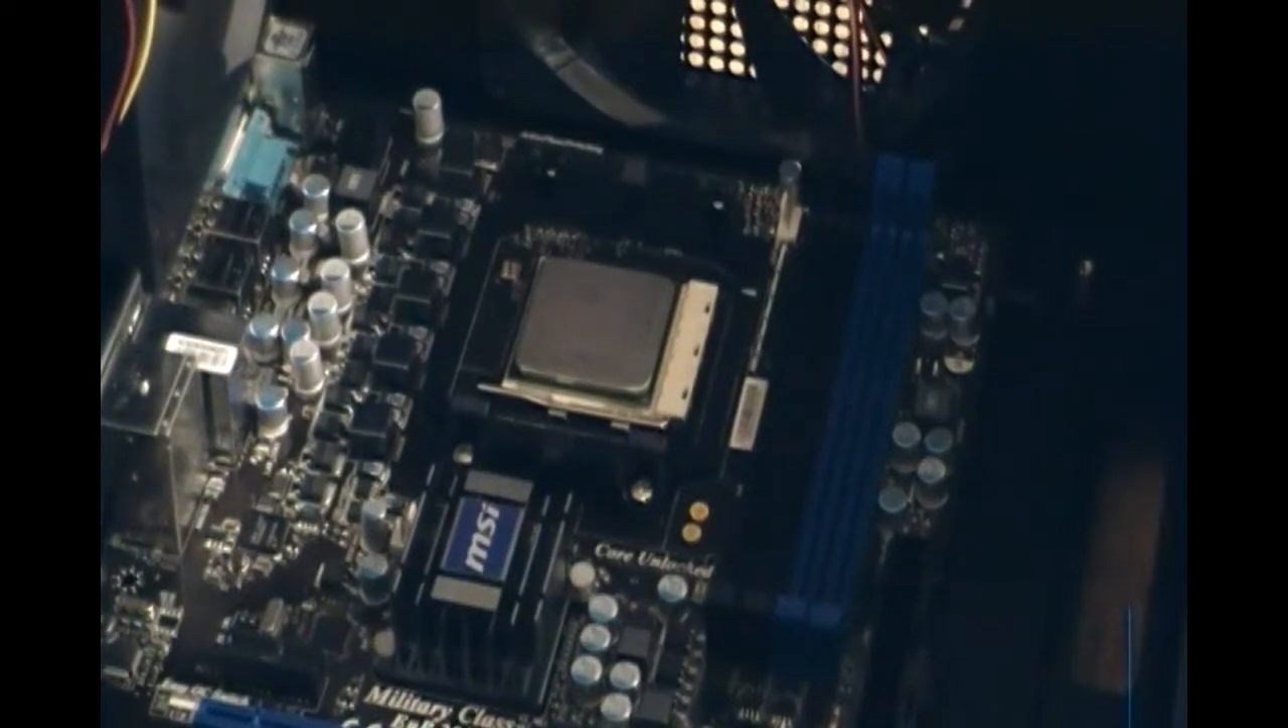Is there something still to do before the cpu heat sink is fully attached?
Yes.